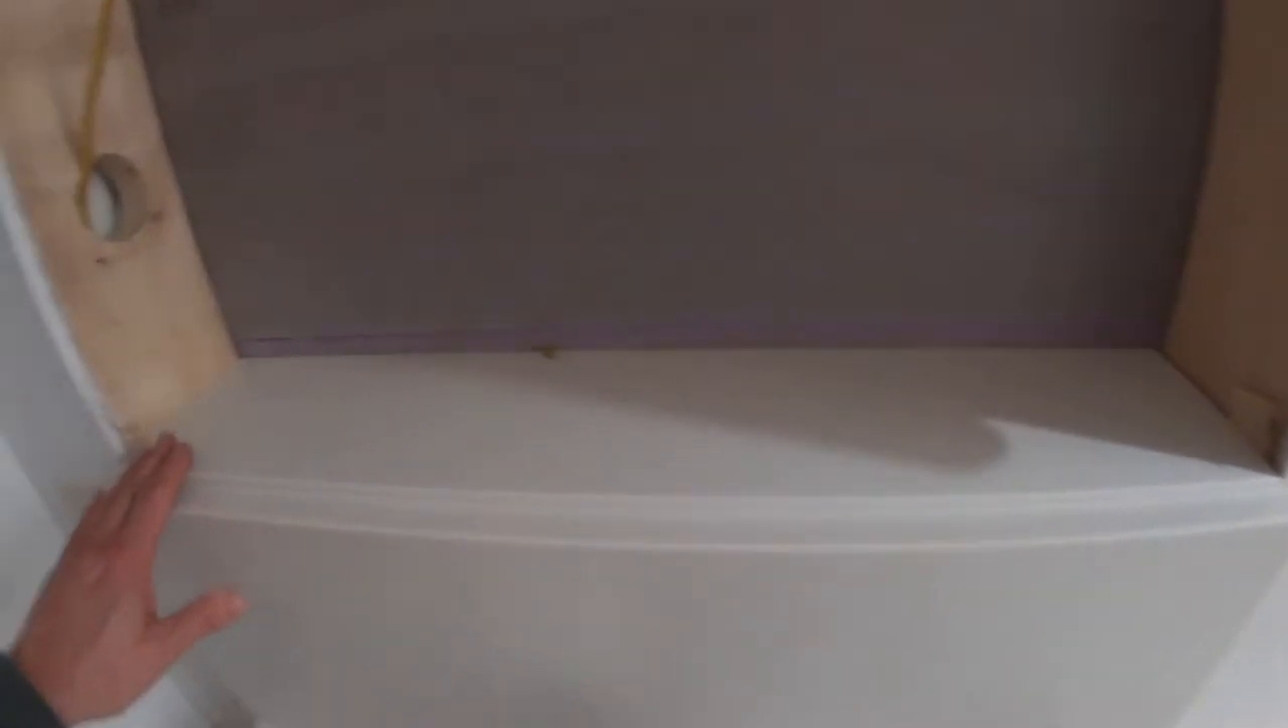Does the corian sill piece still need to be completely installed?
No.